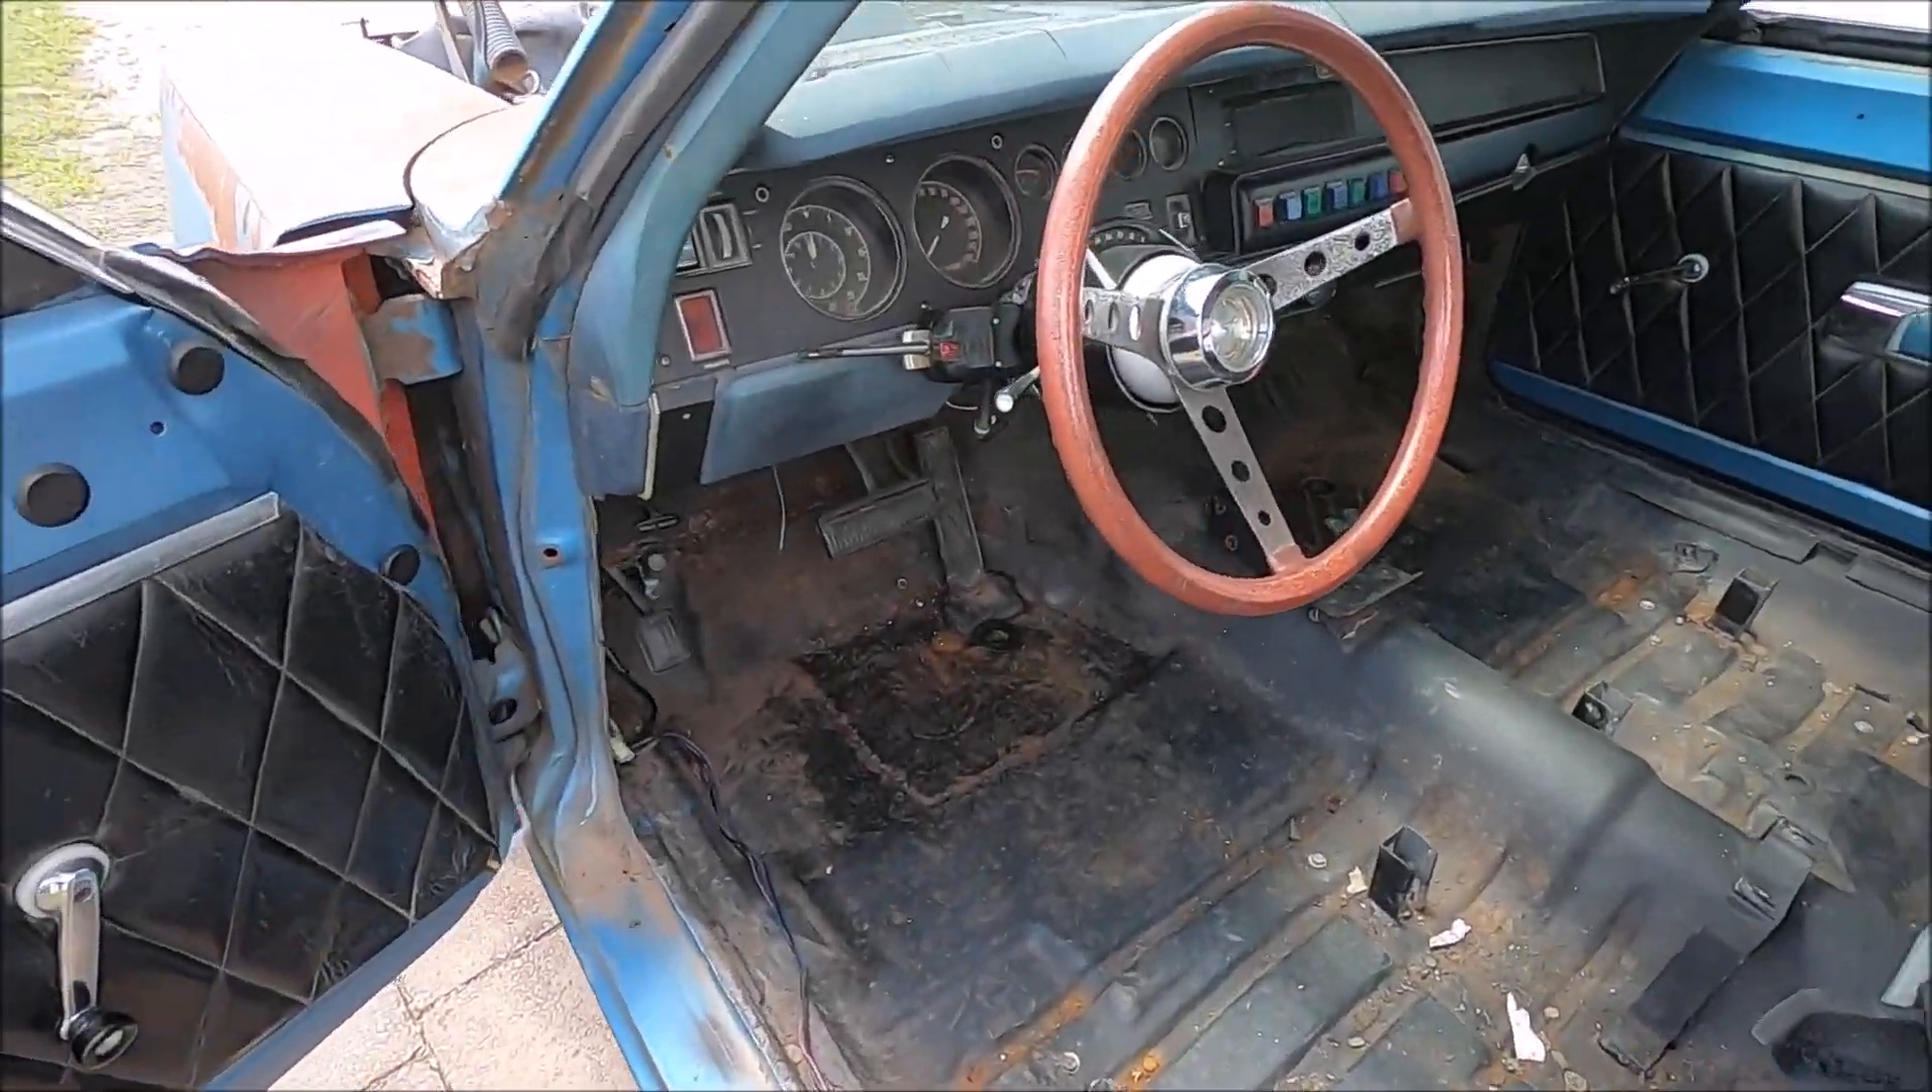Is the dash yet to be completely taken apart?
Yes.